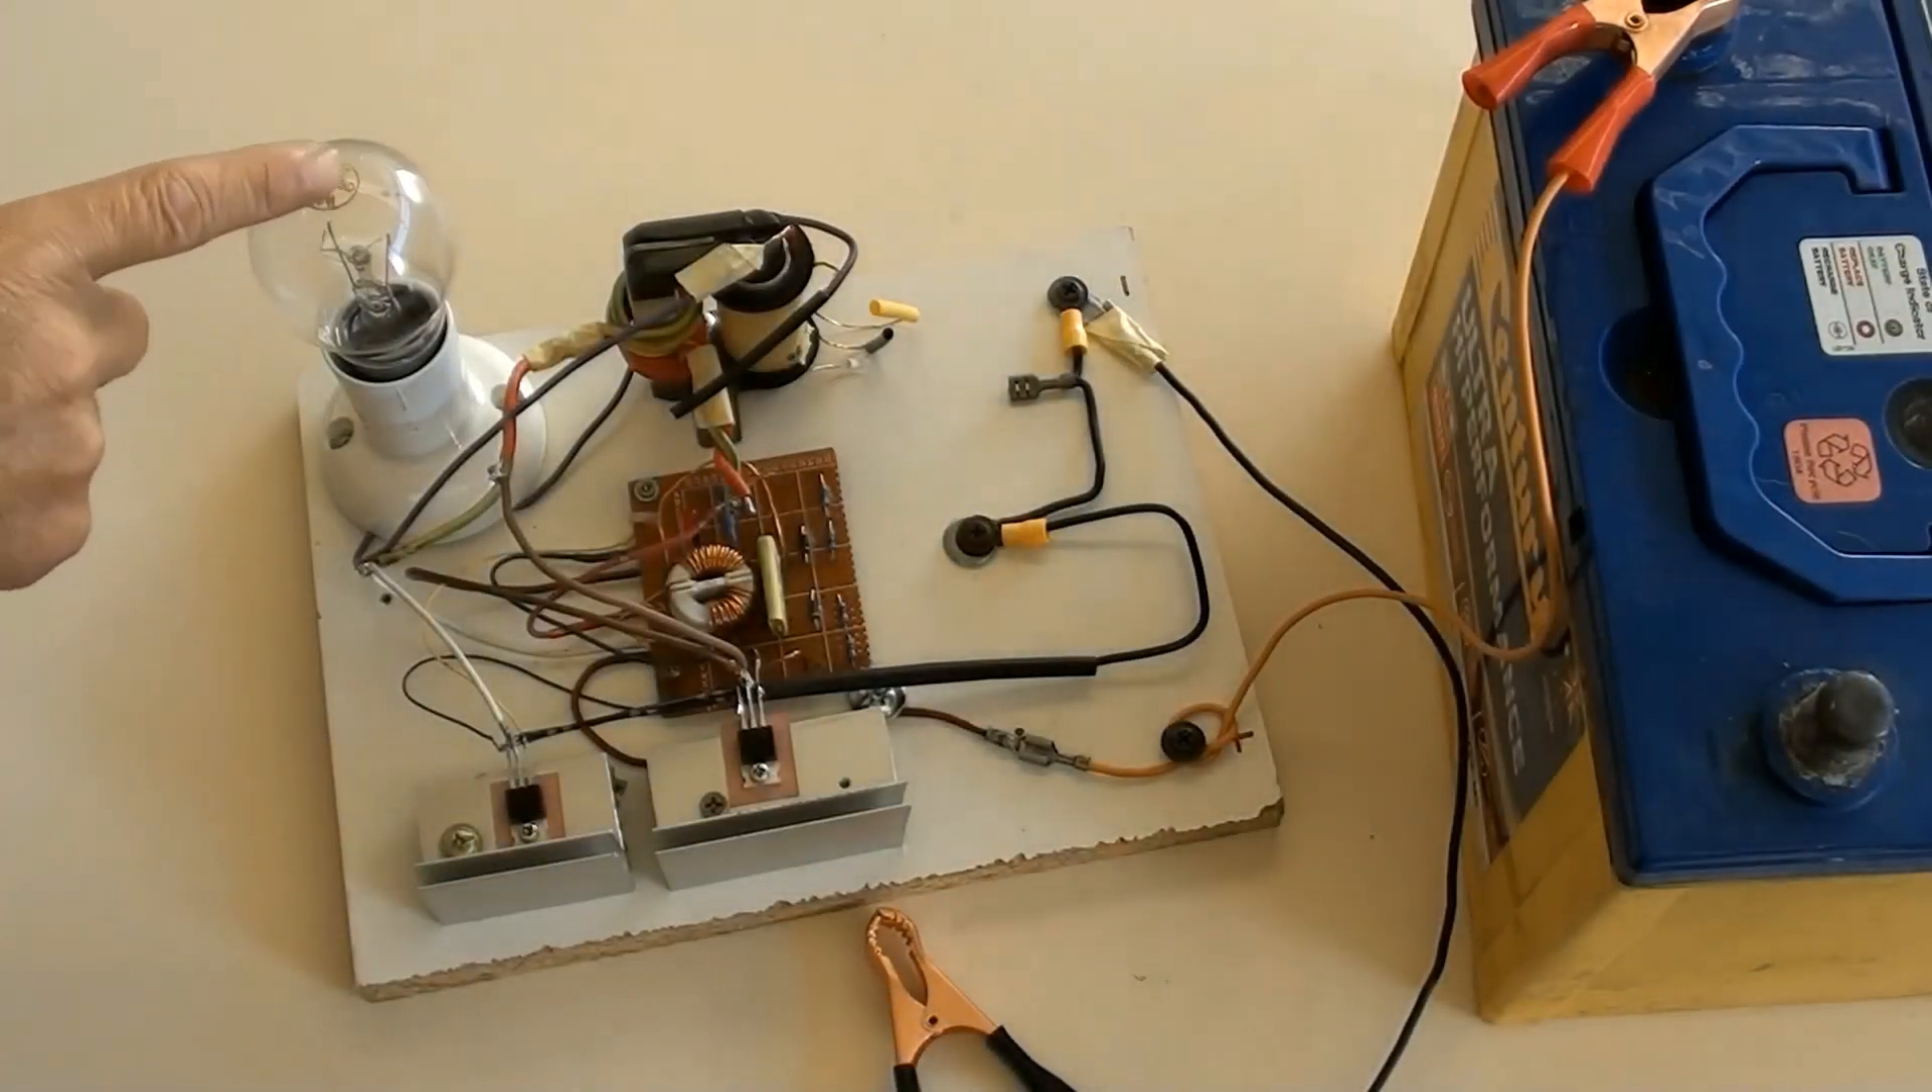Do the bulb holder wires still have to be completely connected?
No.